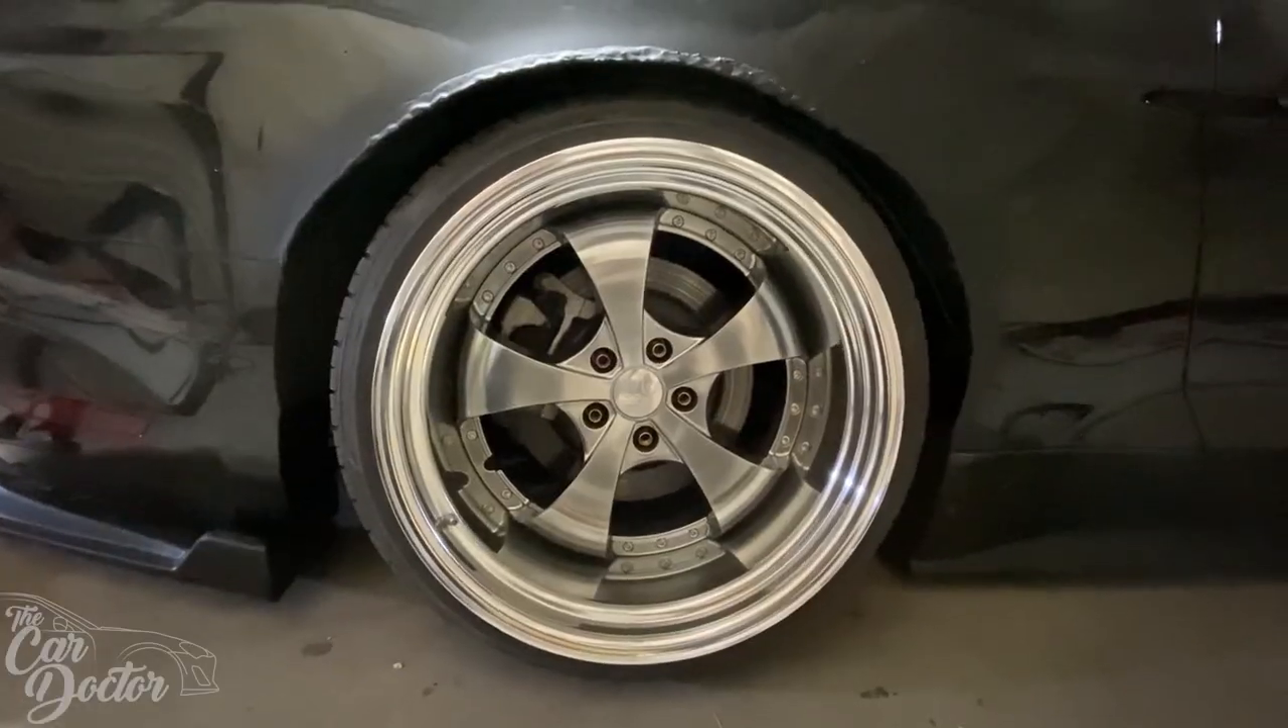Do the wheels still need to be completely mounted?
No.